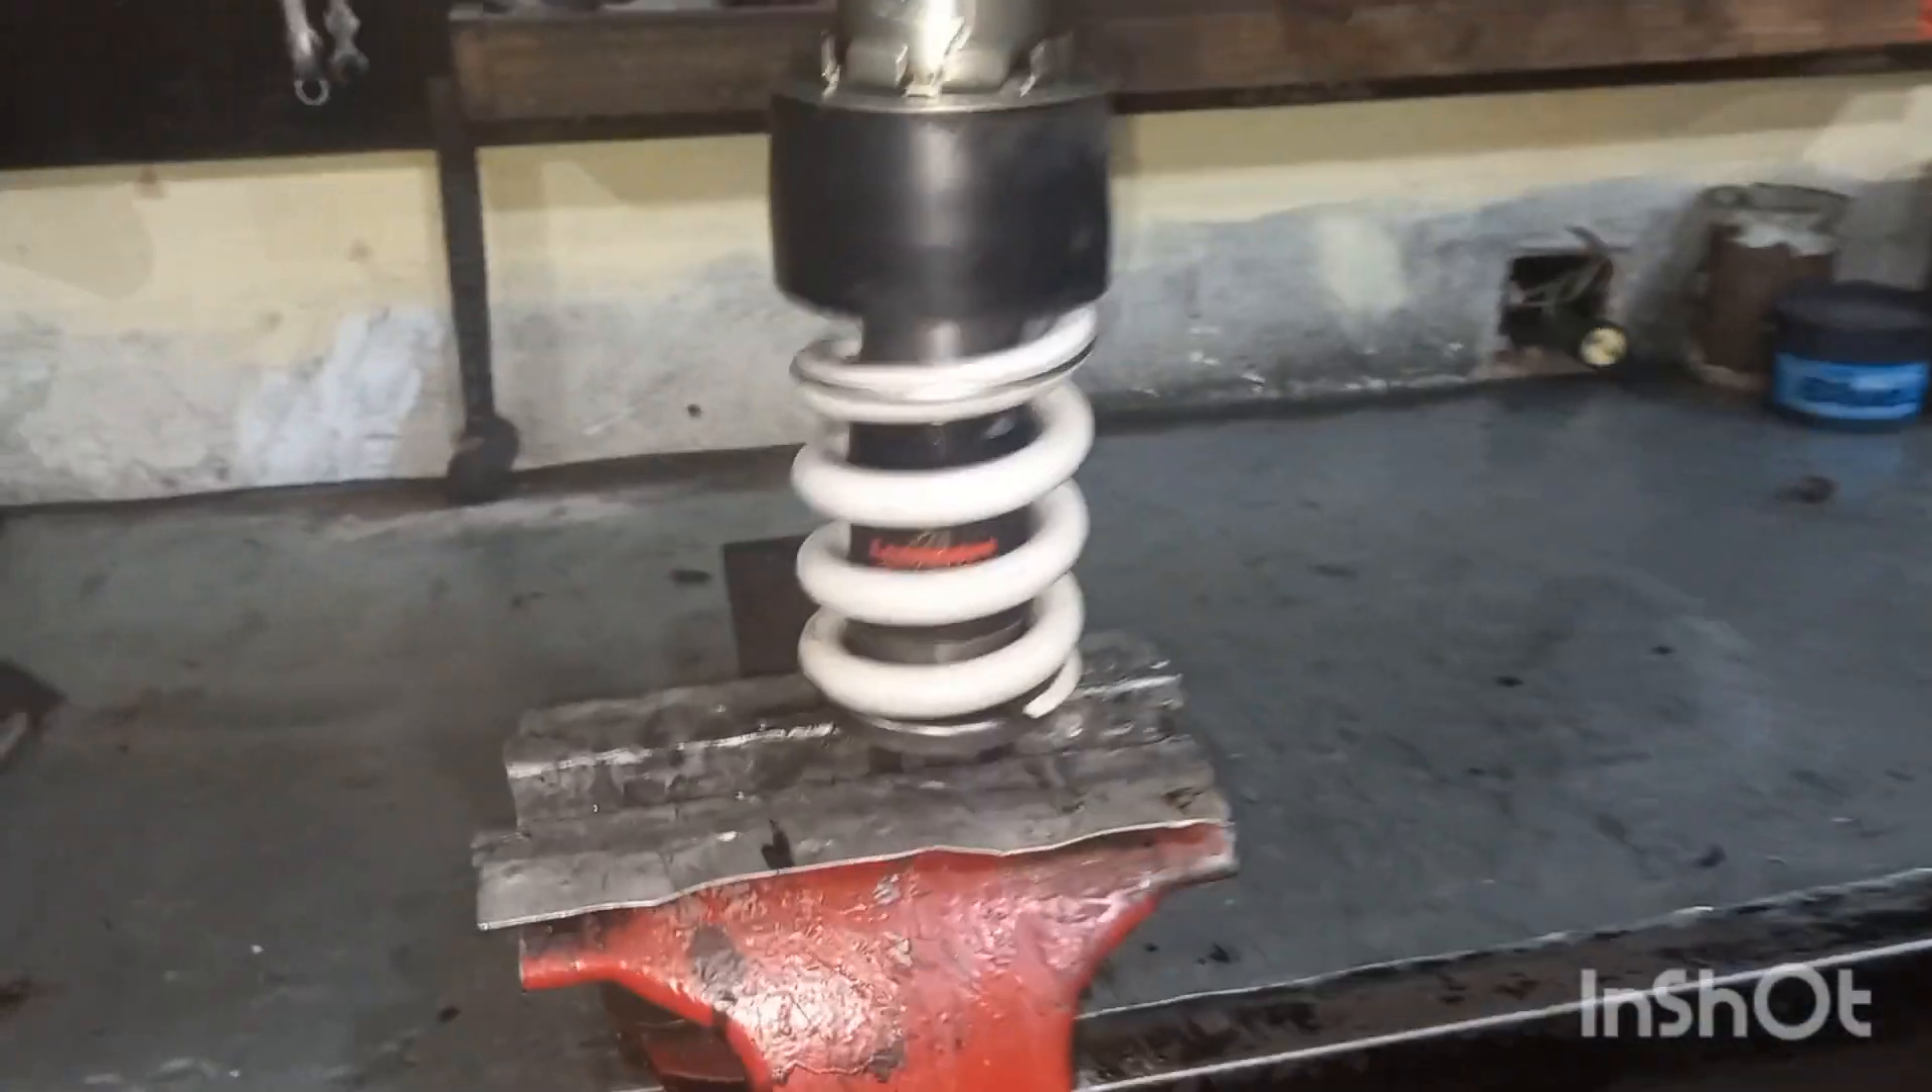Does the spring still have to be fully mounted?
No.